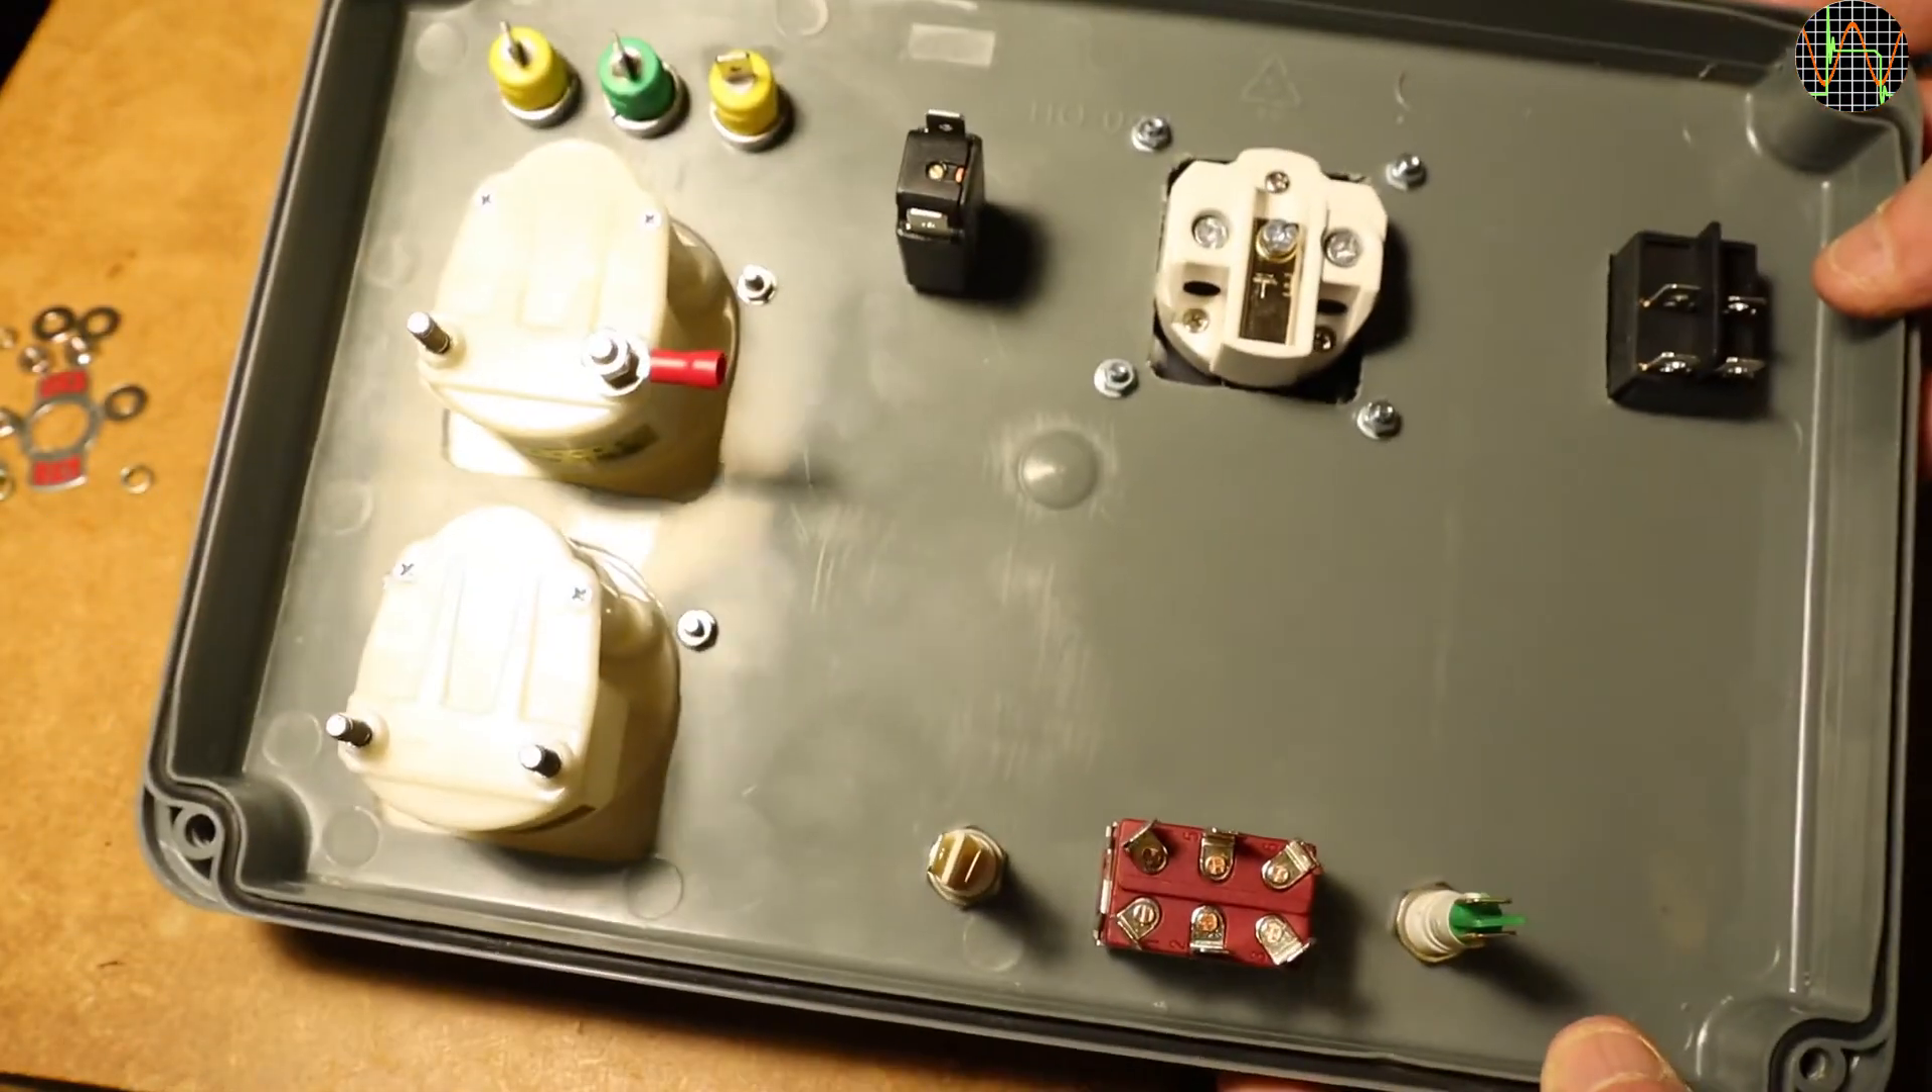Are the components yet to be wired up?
Yes.